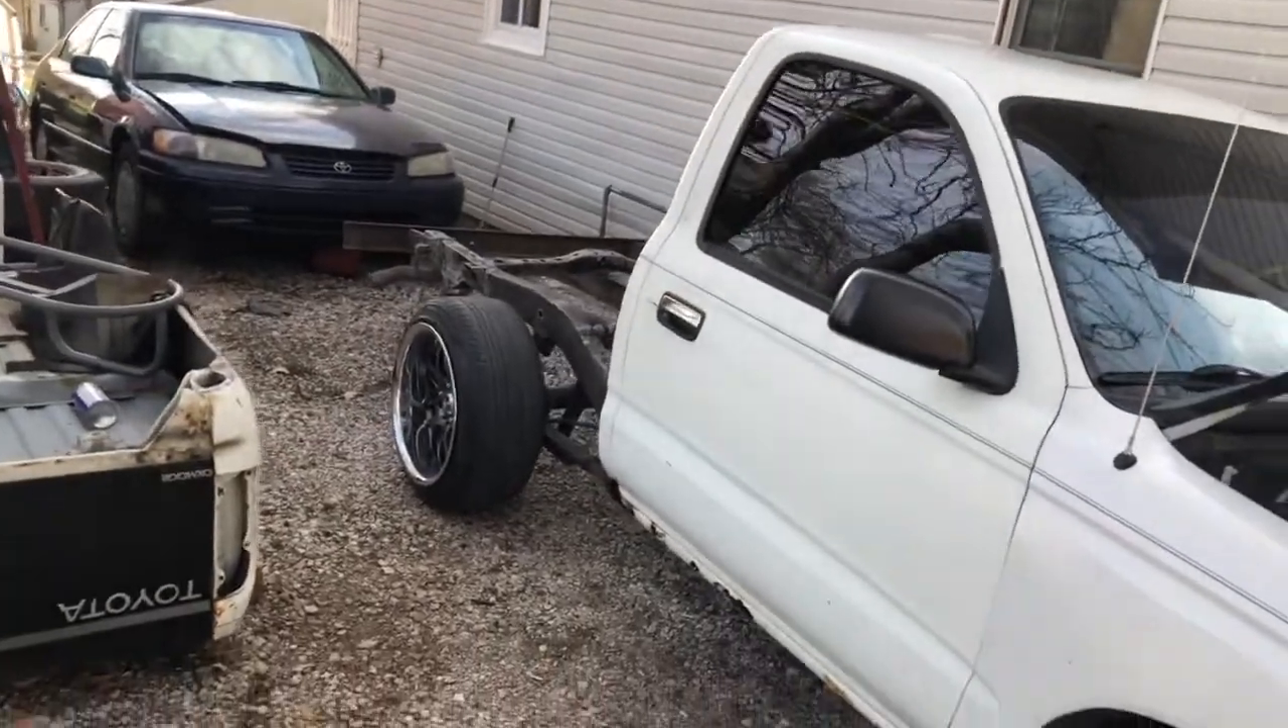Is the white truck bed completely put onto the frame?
No.